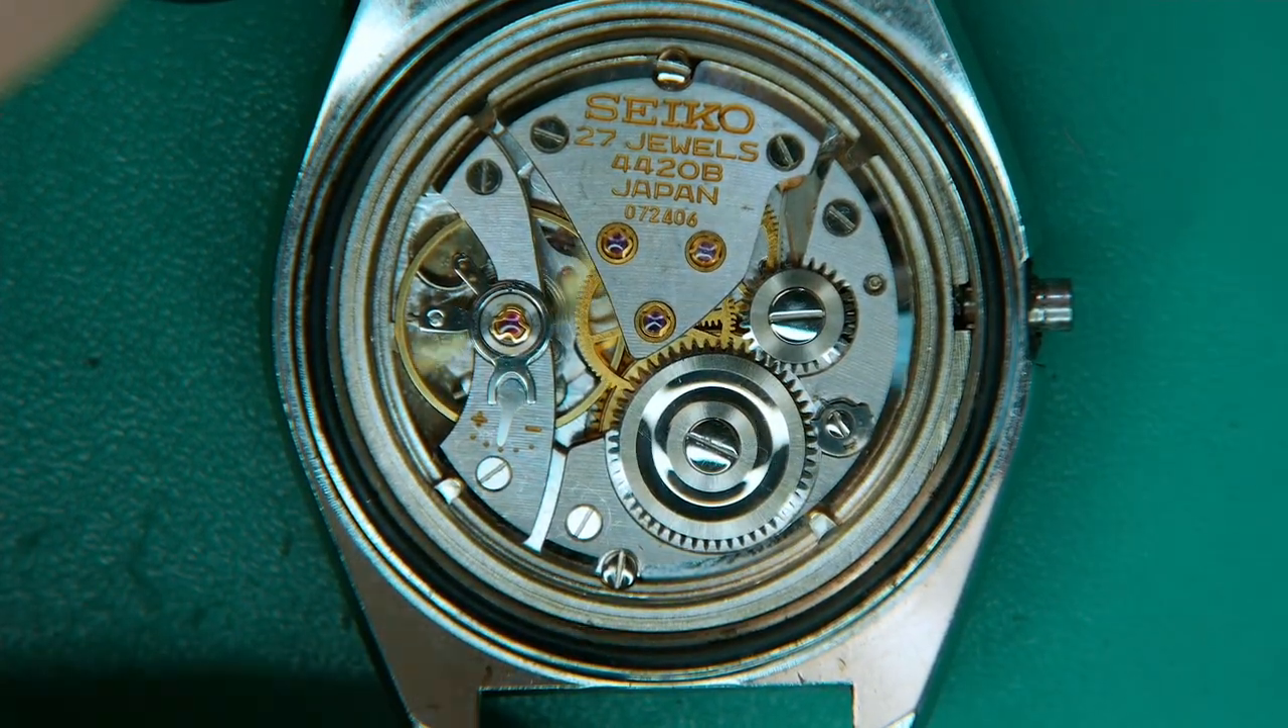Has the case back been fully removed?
Yes.